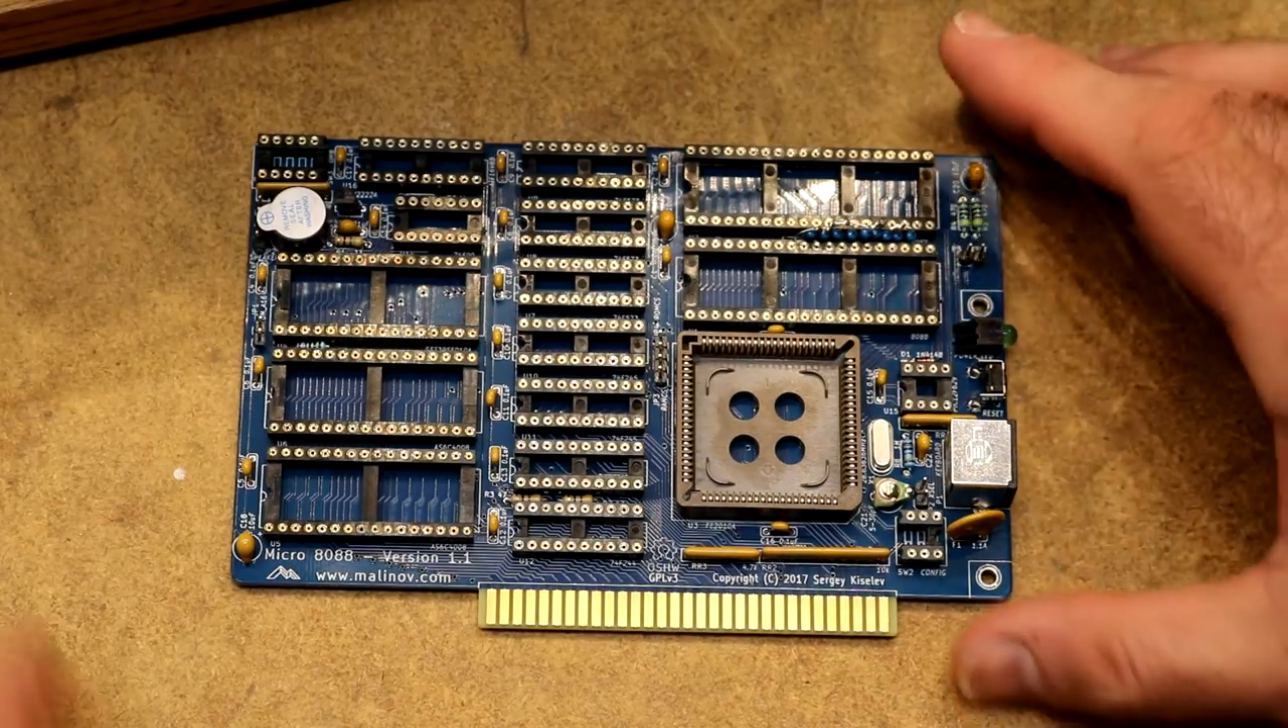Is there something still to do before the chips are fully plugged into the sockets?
Yes.